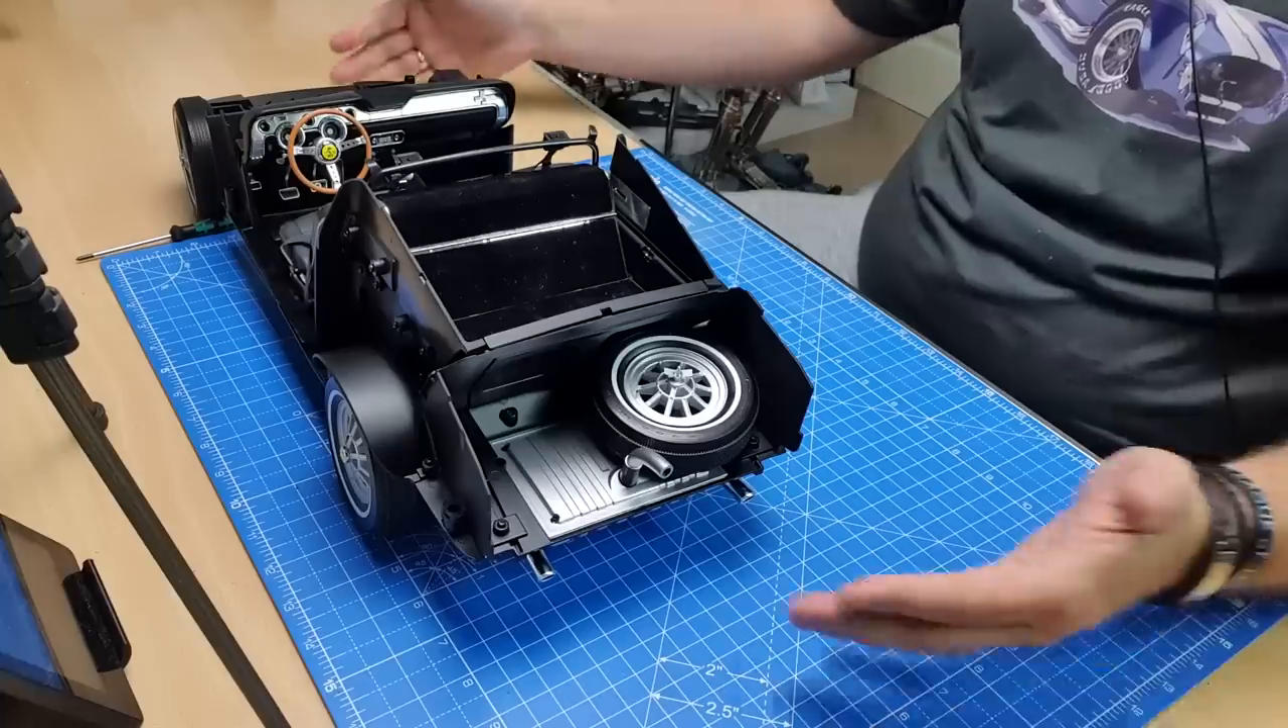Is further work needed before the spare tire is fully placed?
No.